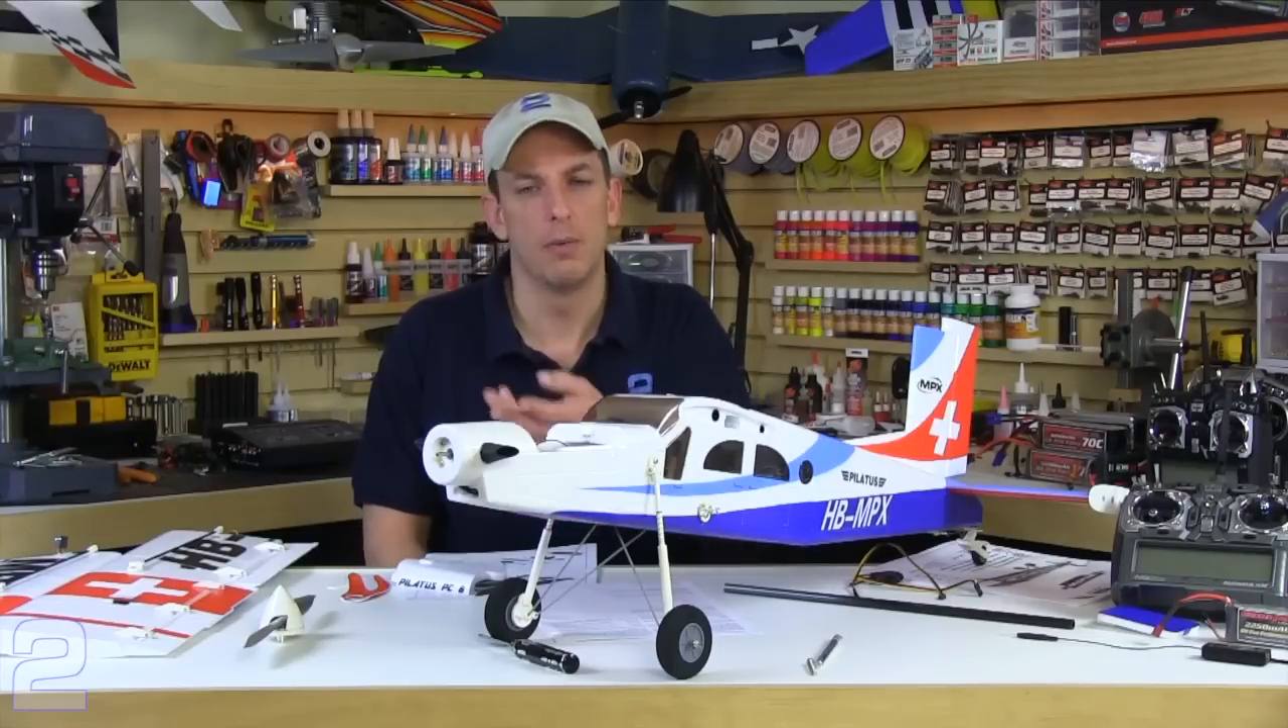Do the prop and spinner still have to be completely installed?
Yes.